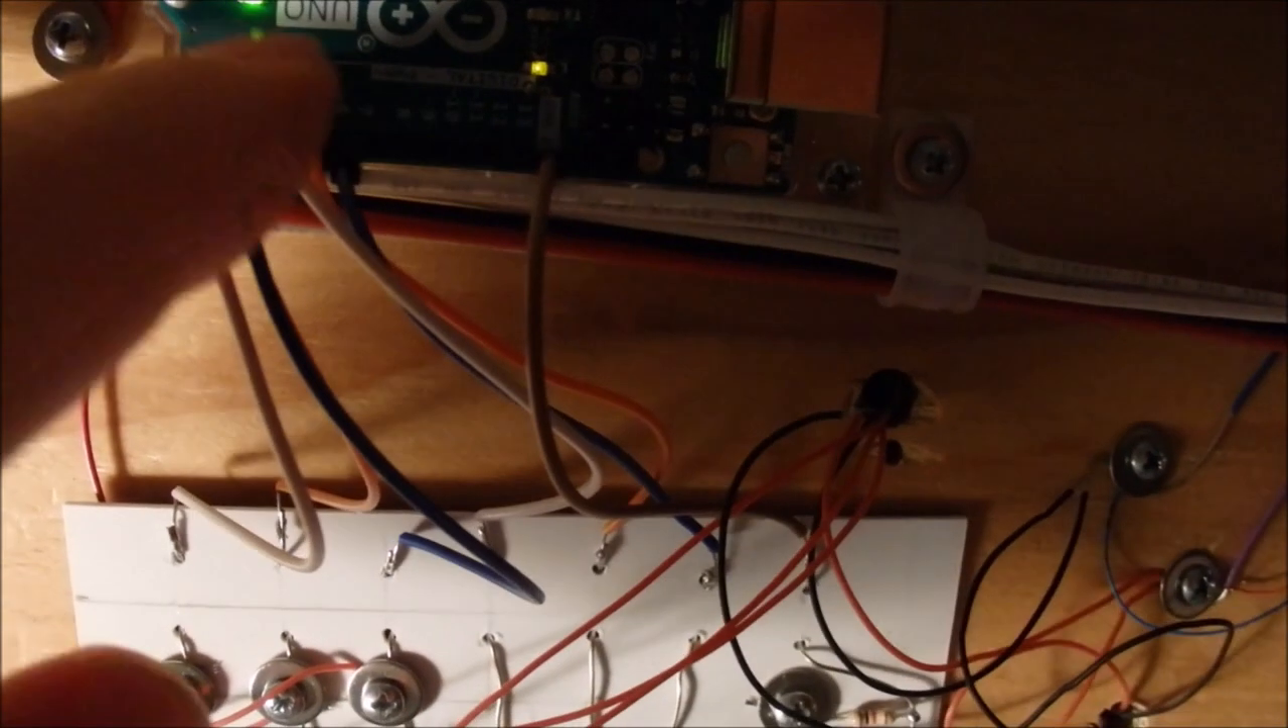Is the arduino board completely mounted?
Yes.